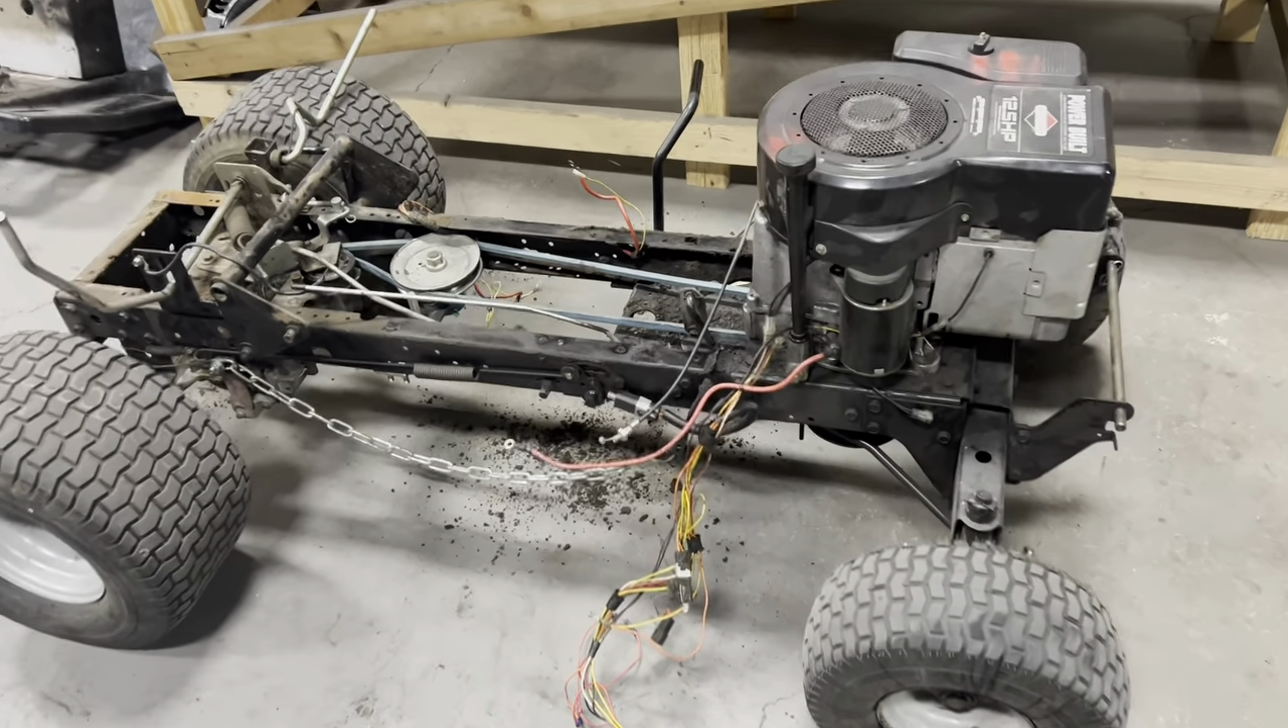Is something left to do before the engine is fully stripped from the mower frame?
Yes.